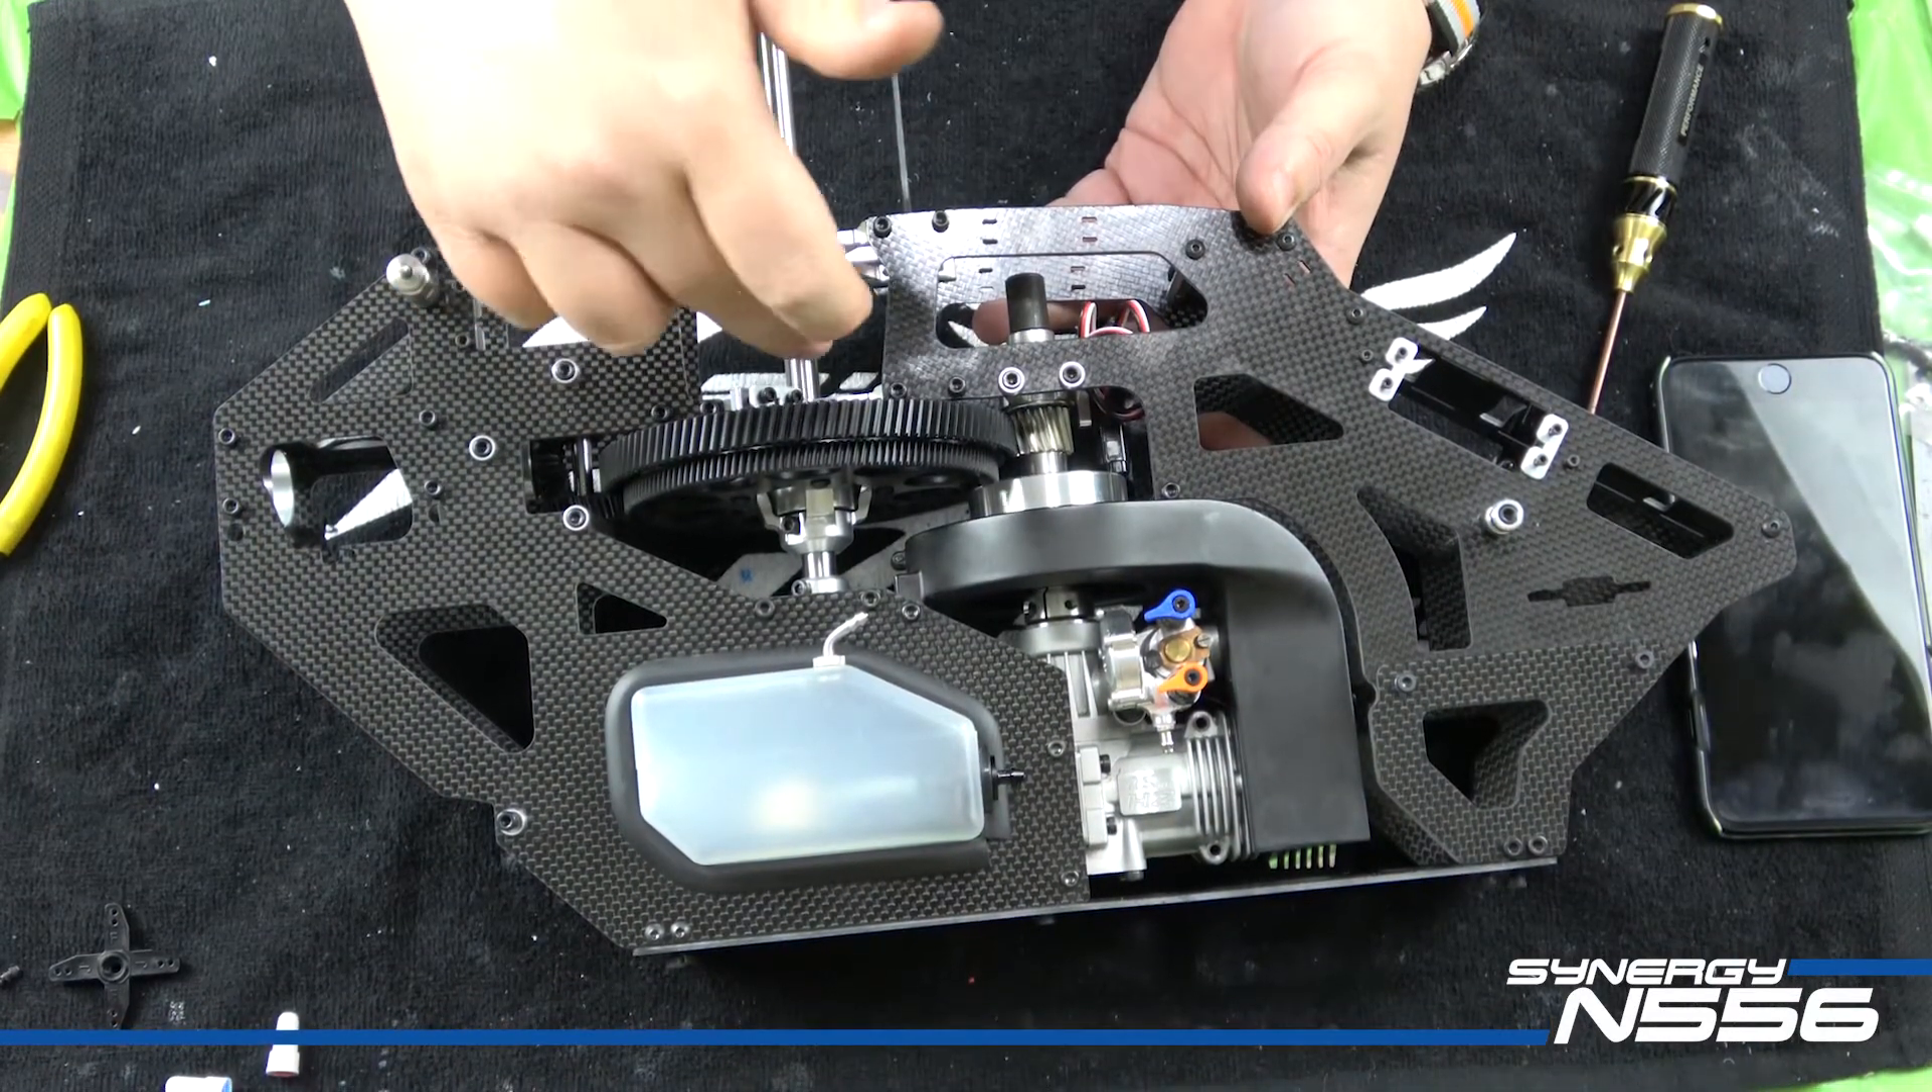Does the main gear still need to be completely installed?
No.